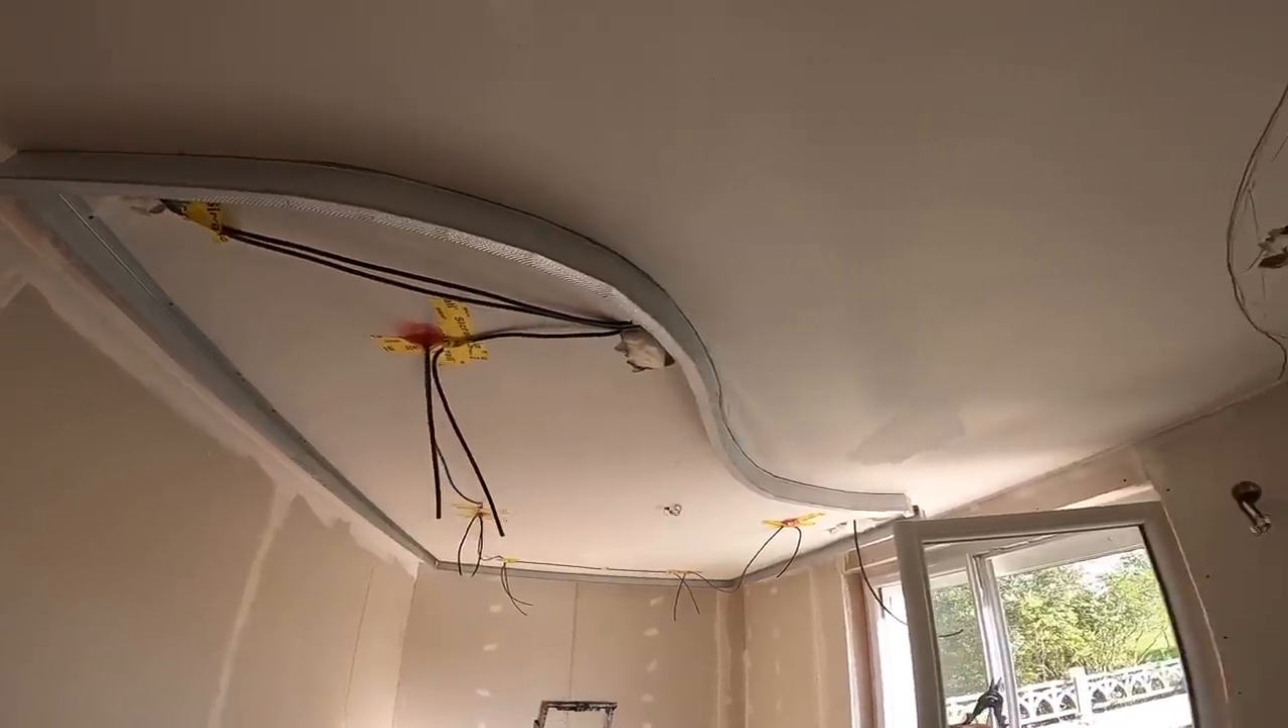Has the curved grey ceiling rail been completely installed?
Yes.